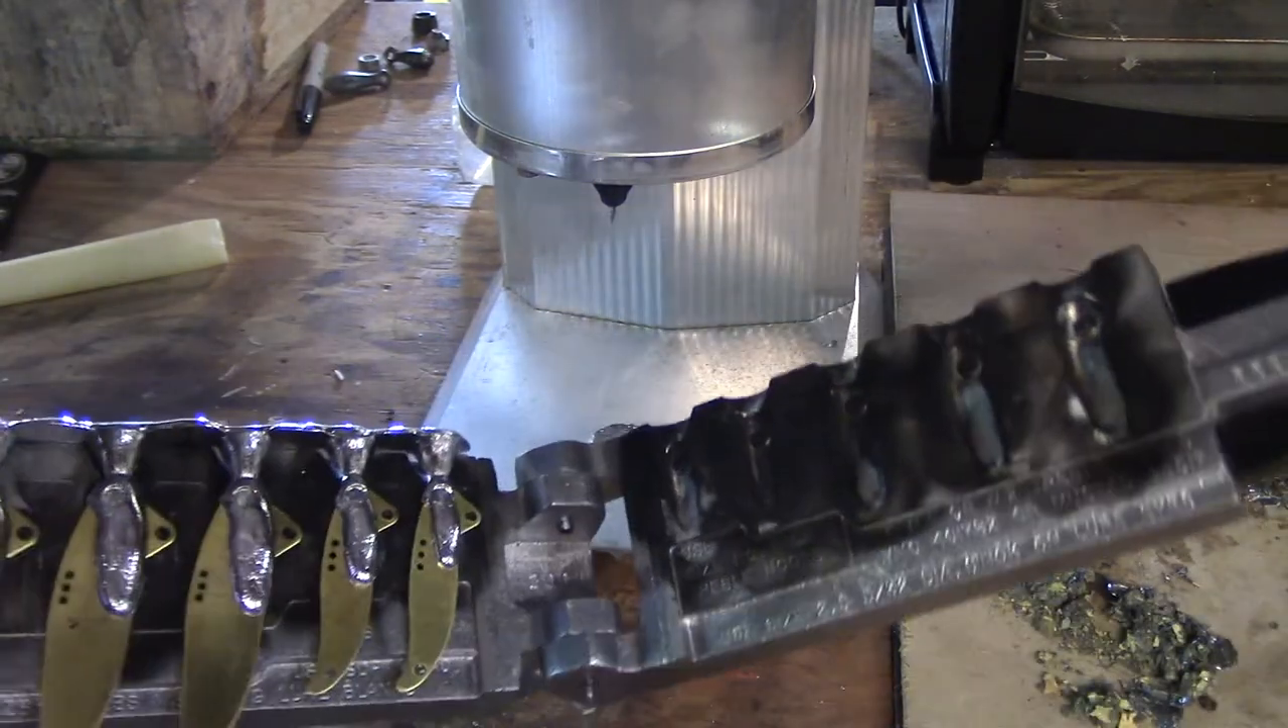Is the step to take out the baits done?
No.